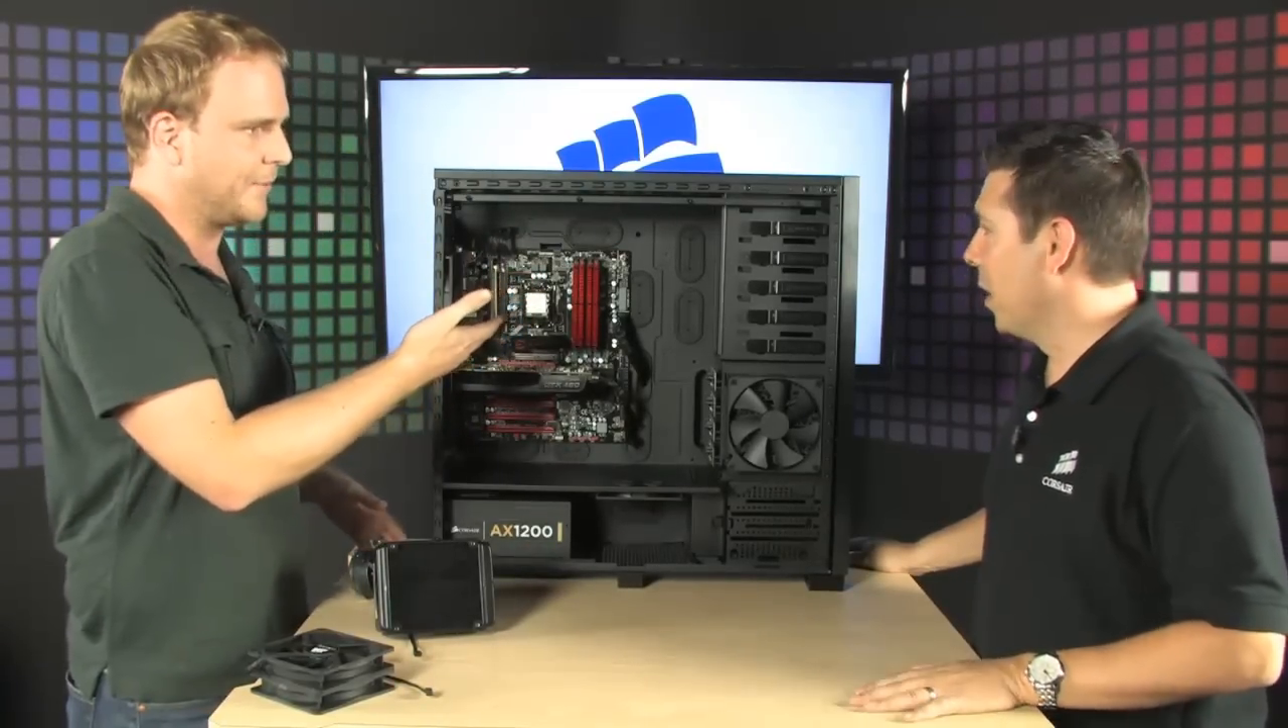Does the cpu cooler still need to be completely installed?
Yes.